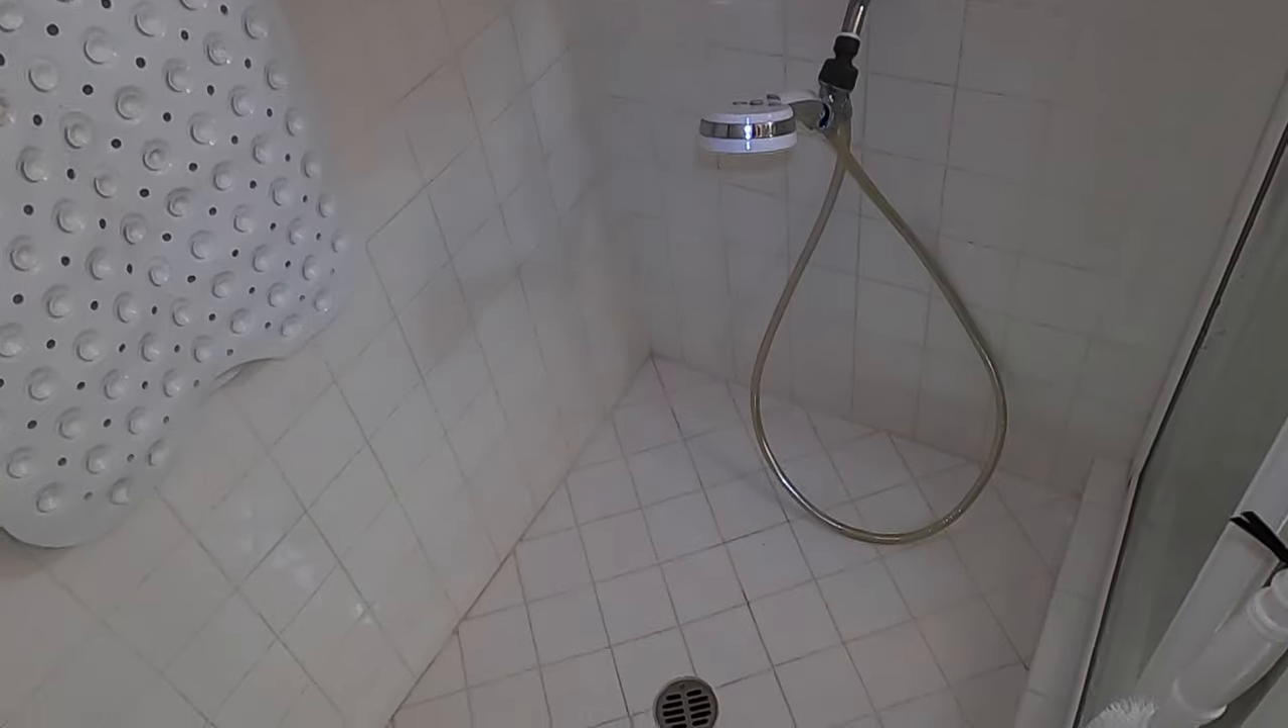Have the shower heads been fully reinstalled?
Yes.